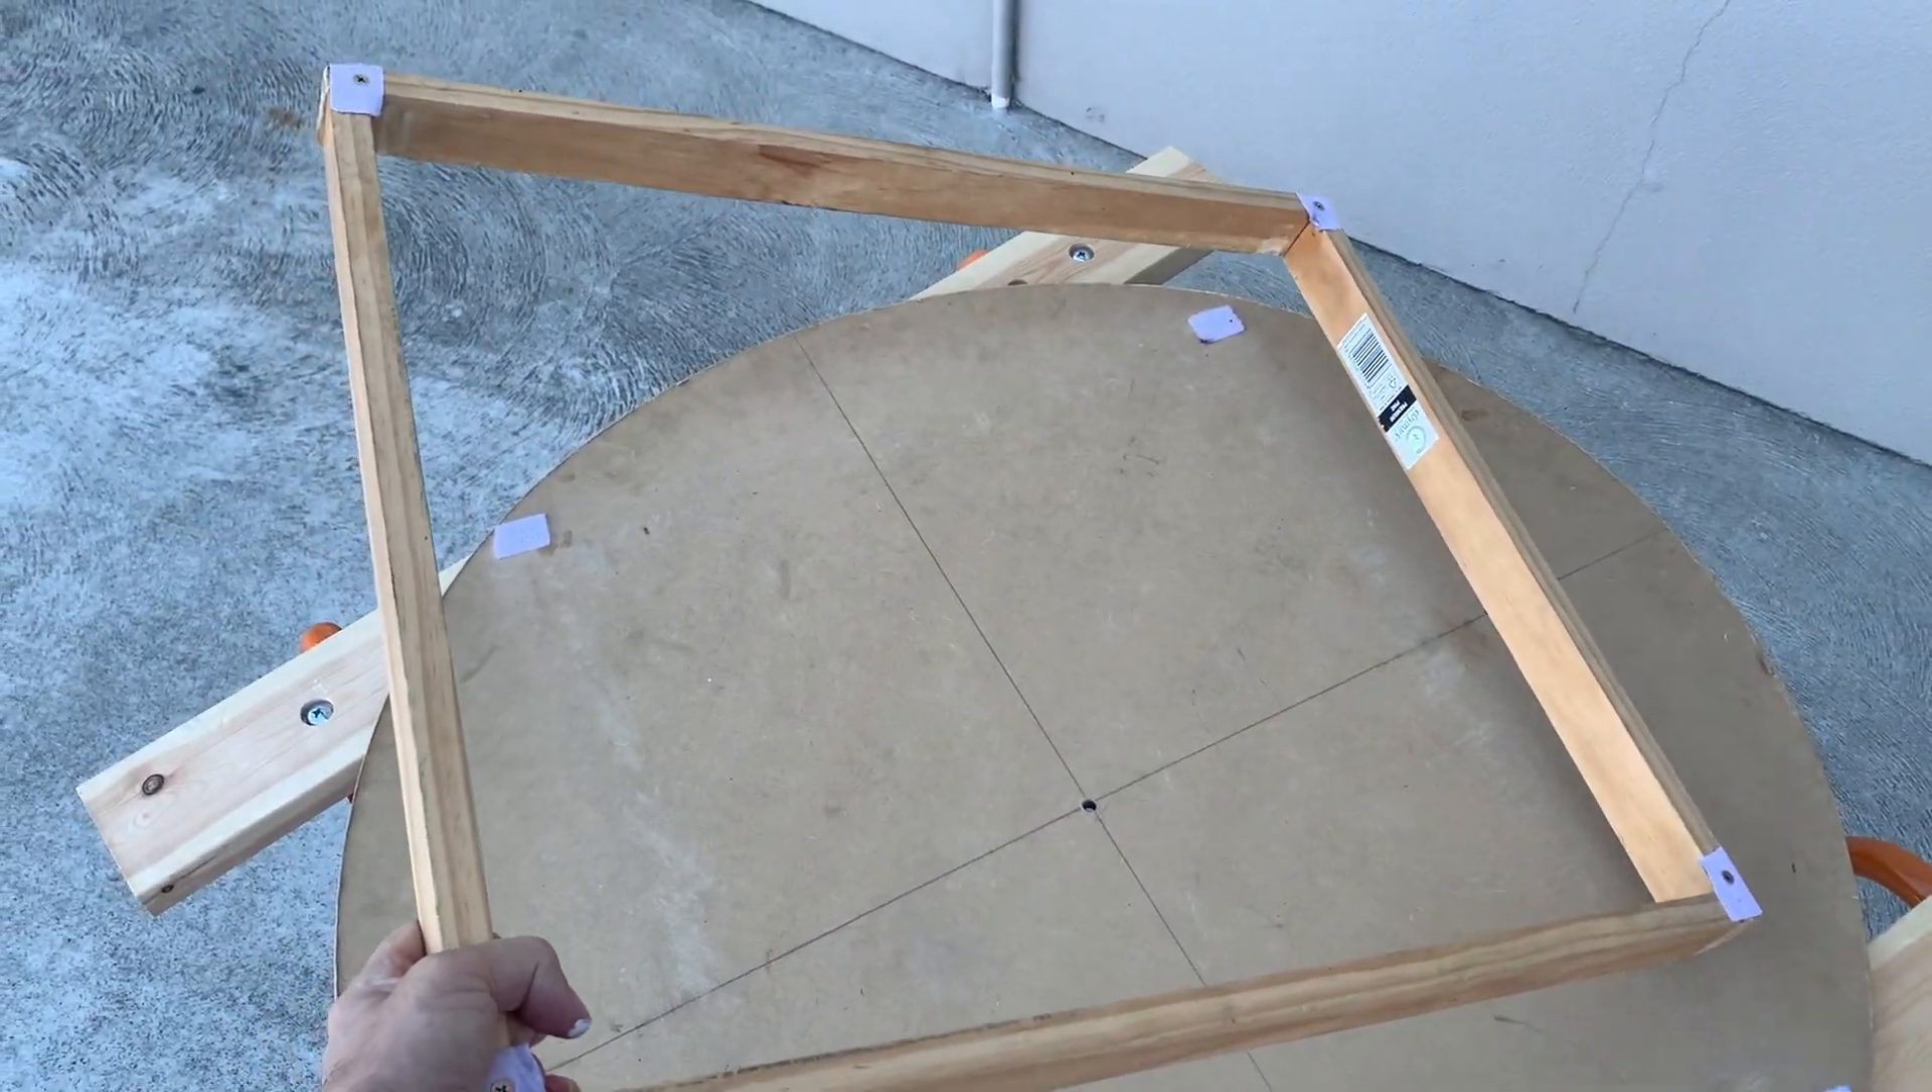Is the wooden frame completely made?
Yes.